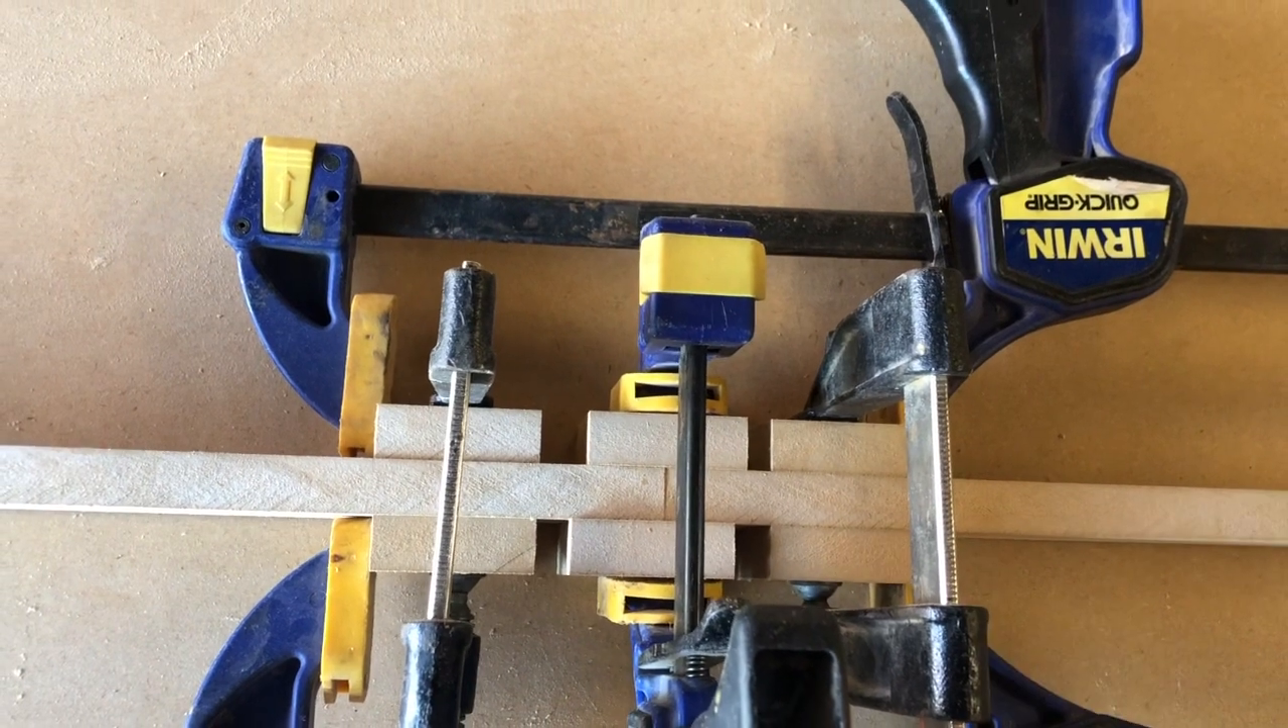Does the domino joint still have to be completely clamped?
No.